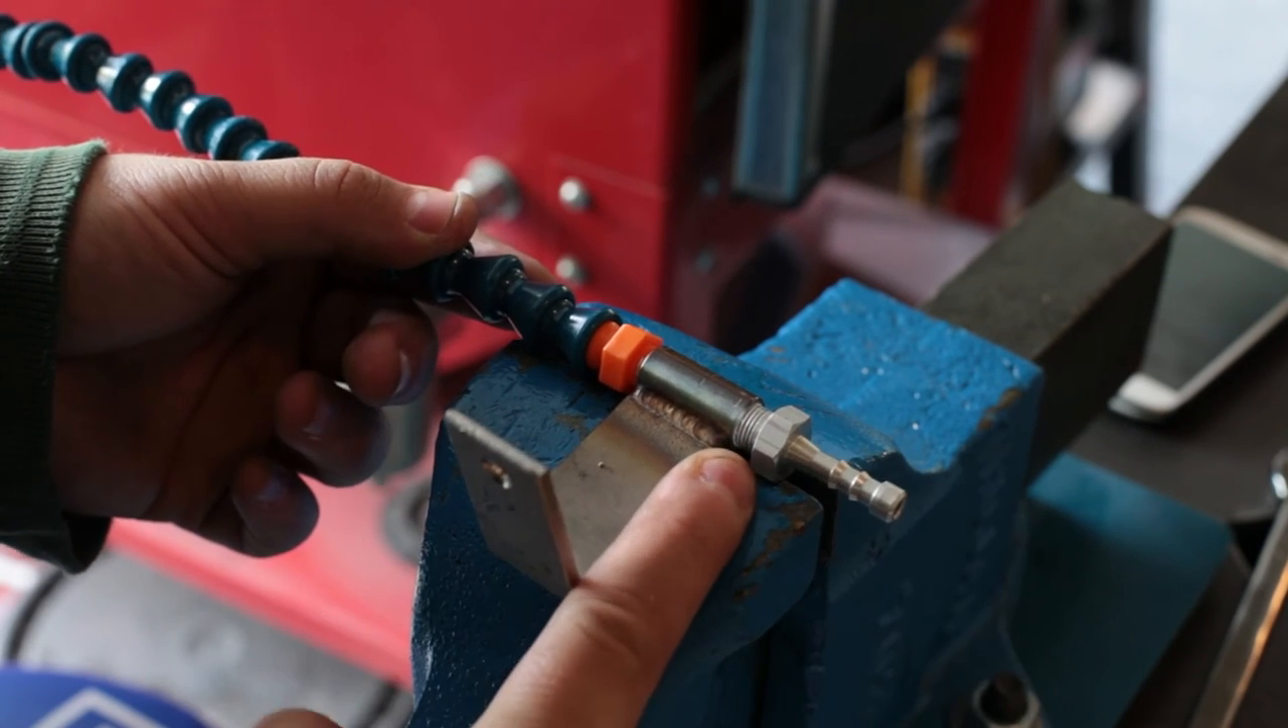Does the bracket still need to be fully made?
No.